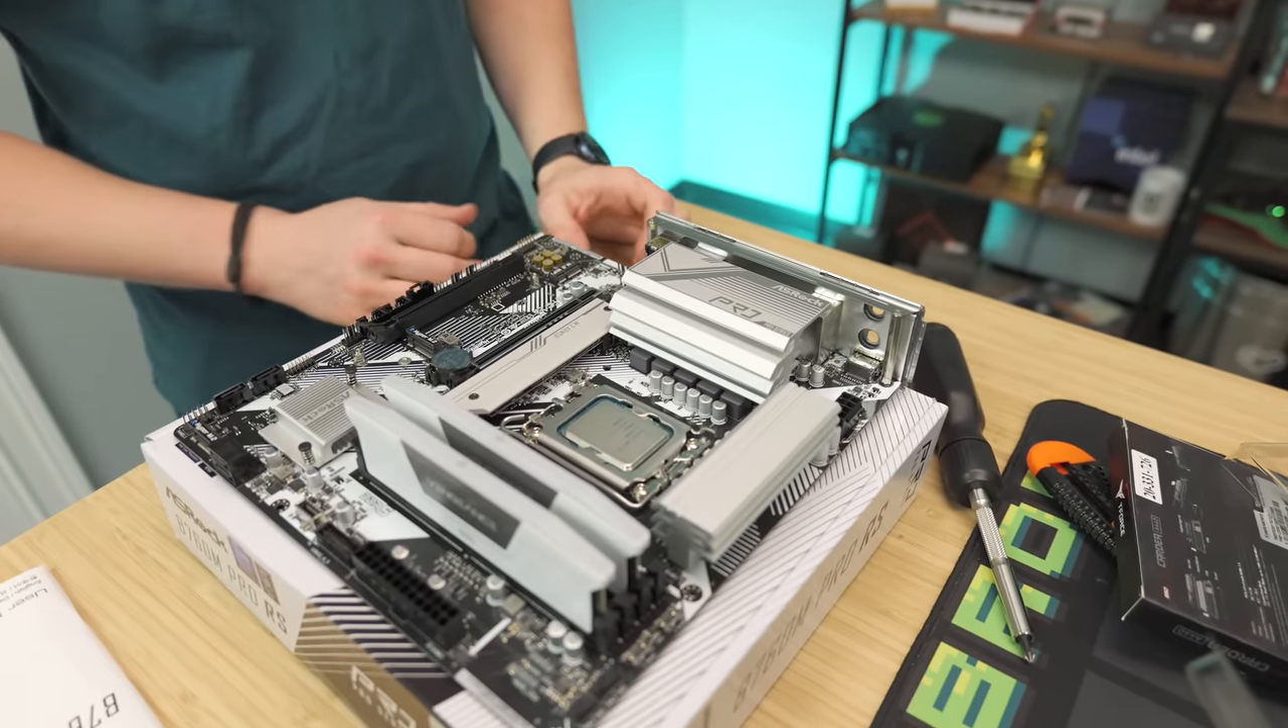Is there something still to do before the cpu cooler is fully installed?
Yes.